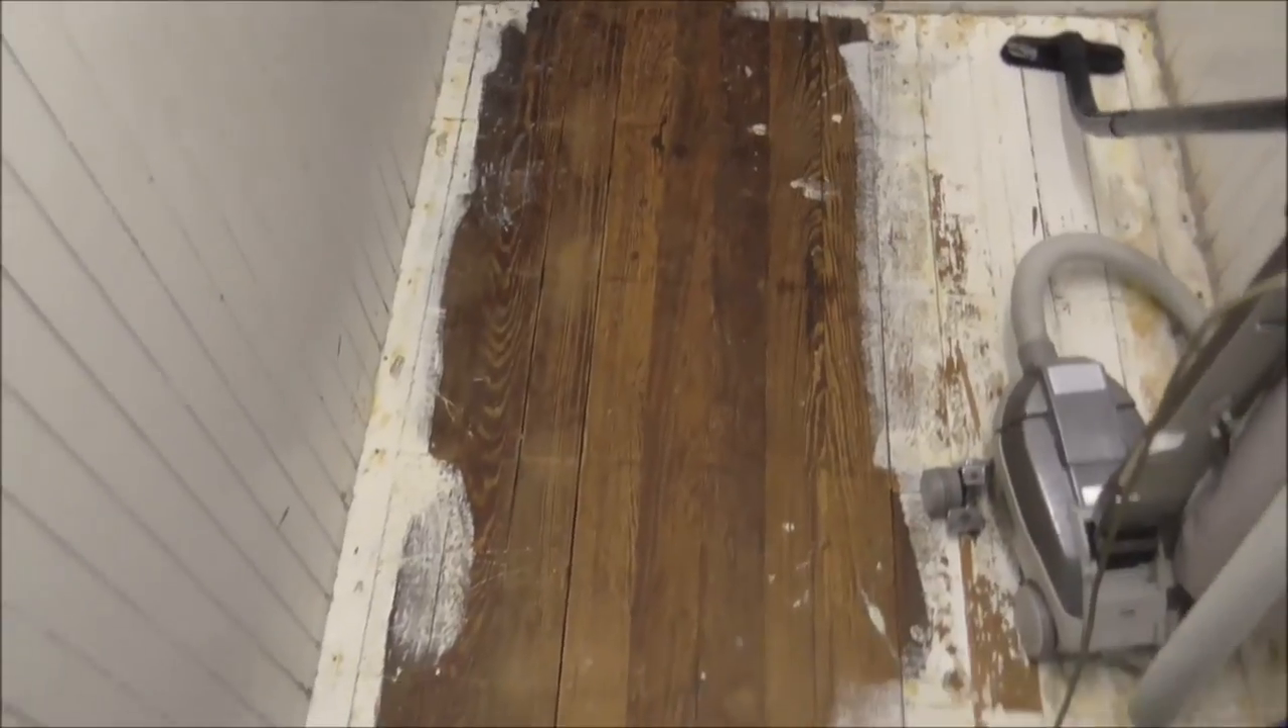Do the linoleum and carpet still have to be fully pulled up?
No.